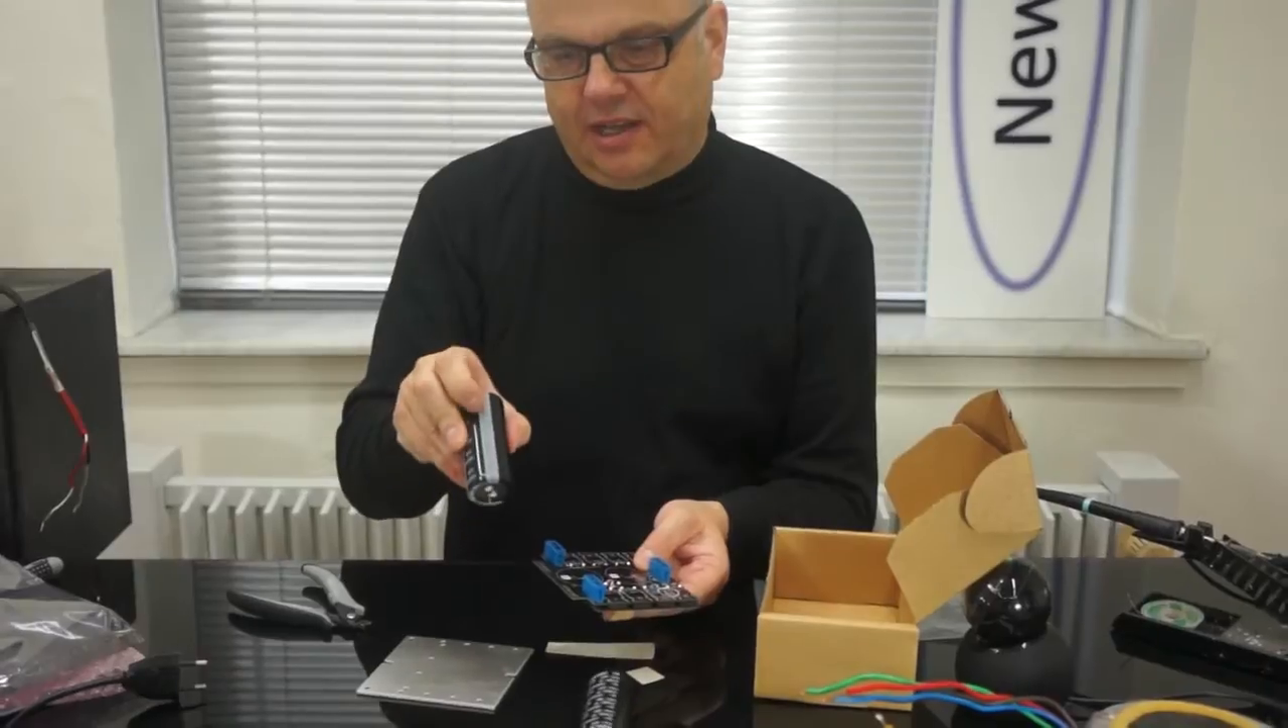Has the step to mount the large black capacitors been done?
No.